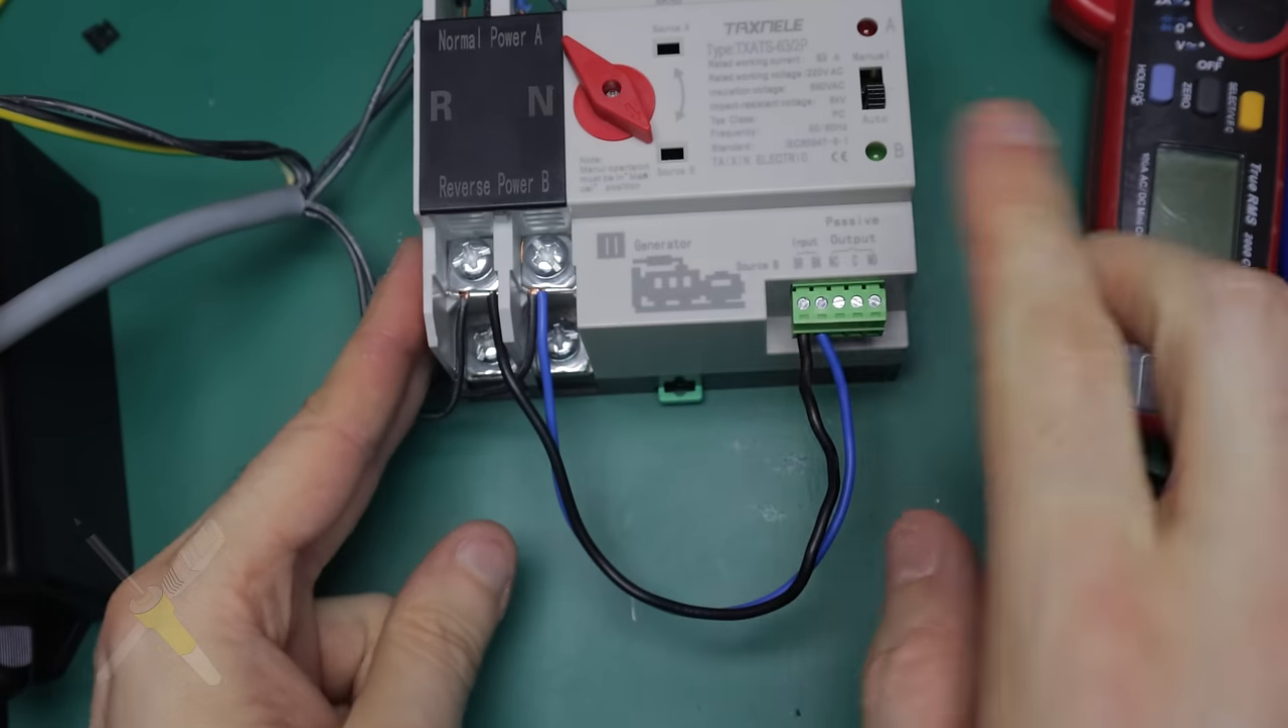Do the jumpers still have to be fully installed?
No.